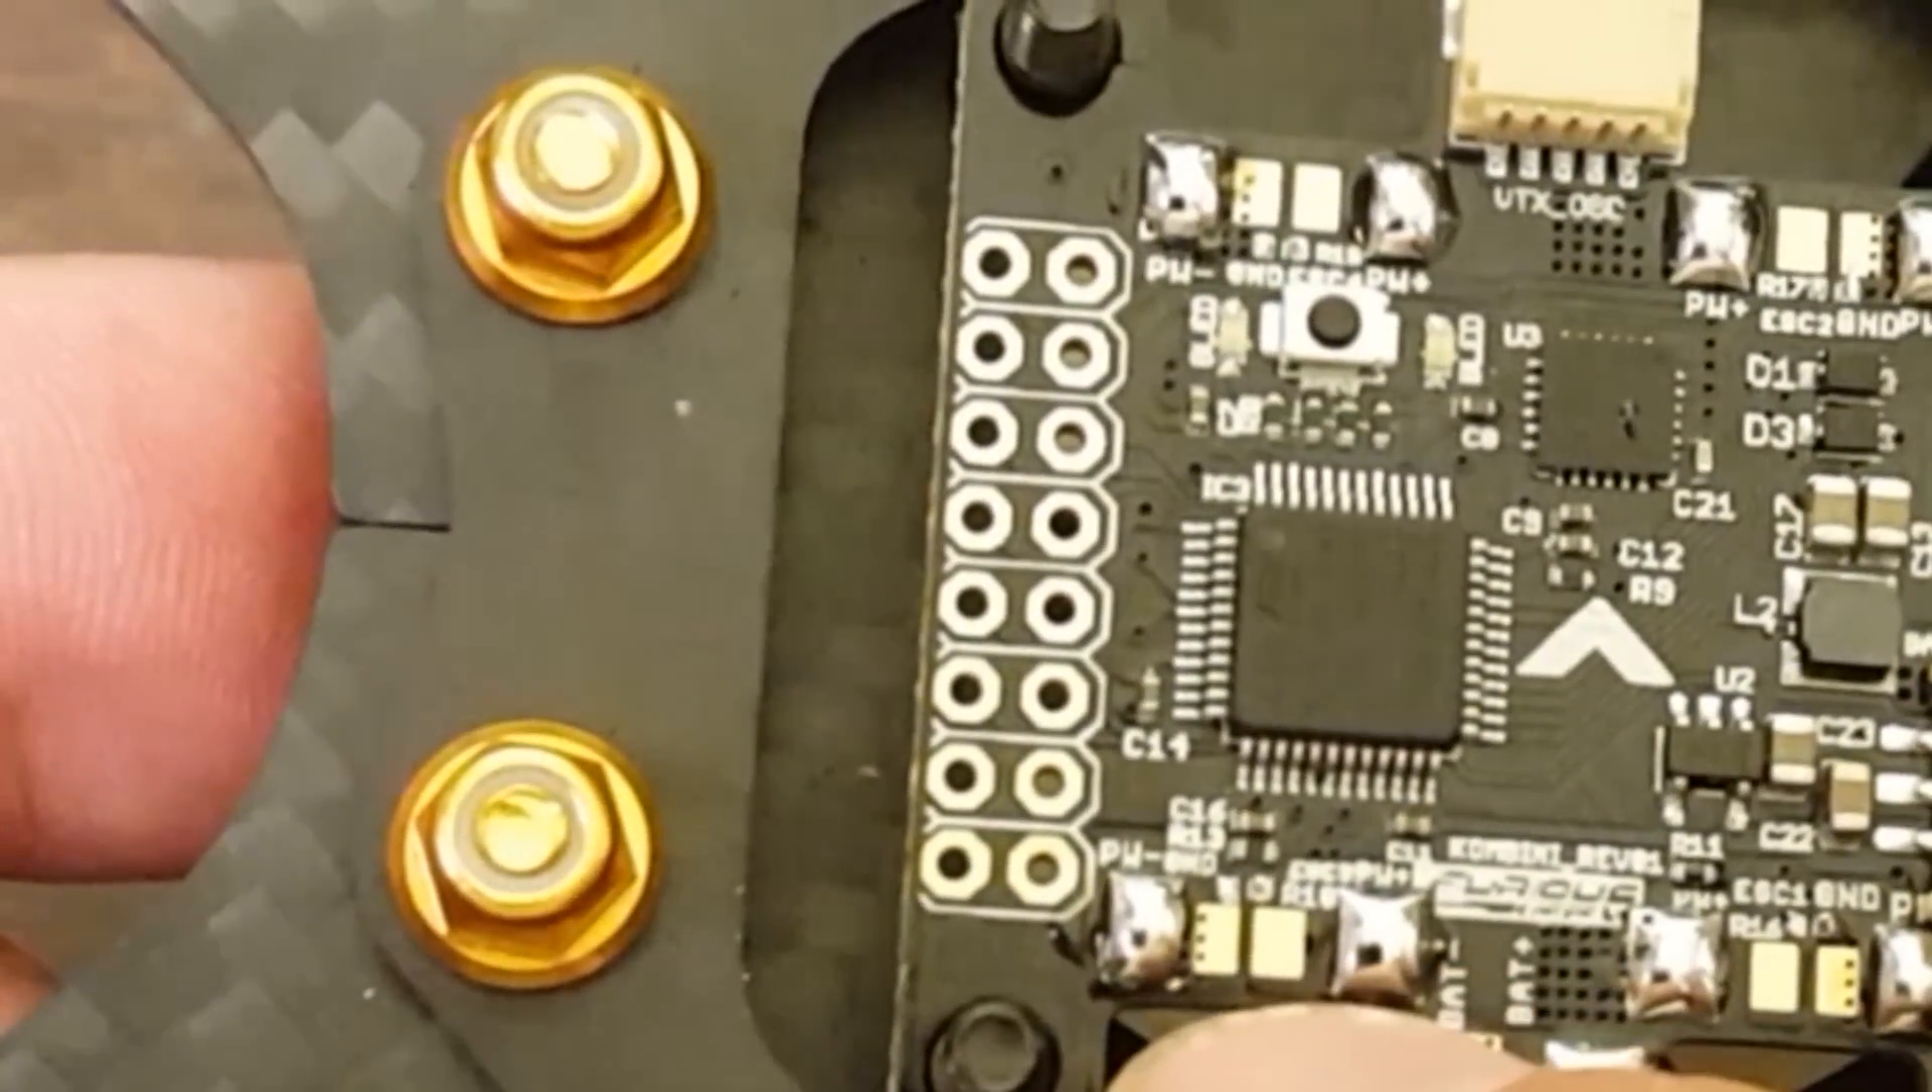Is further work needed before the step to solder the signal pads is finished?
Yes.